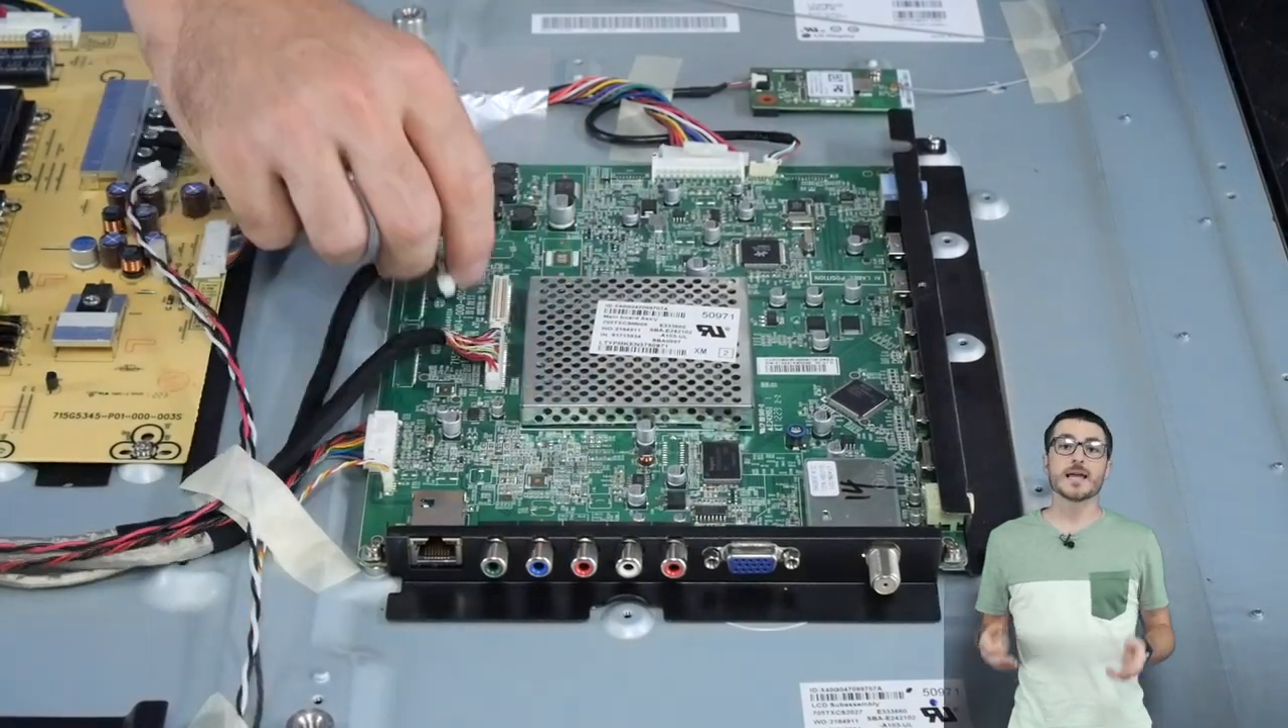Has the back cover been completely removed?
Yes.